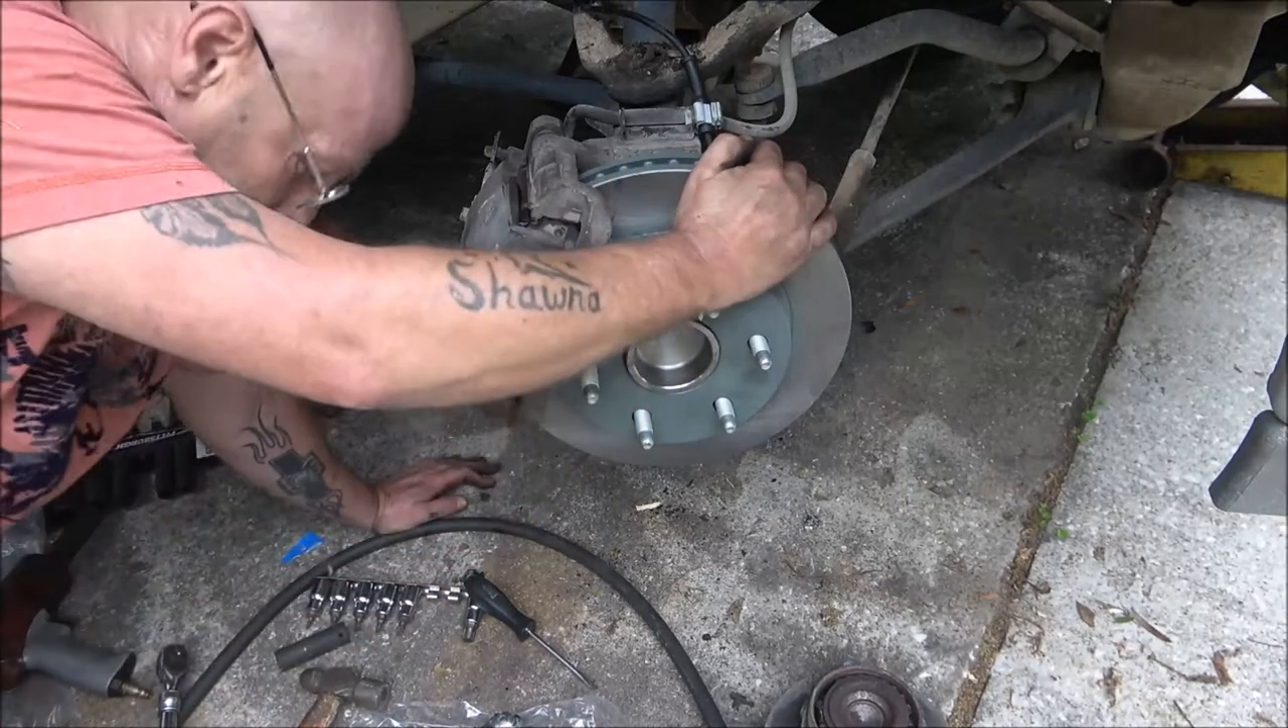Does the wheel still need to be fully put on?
Yes.